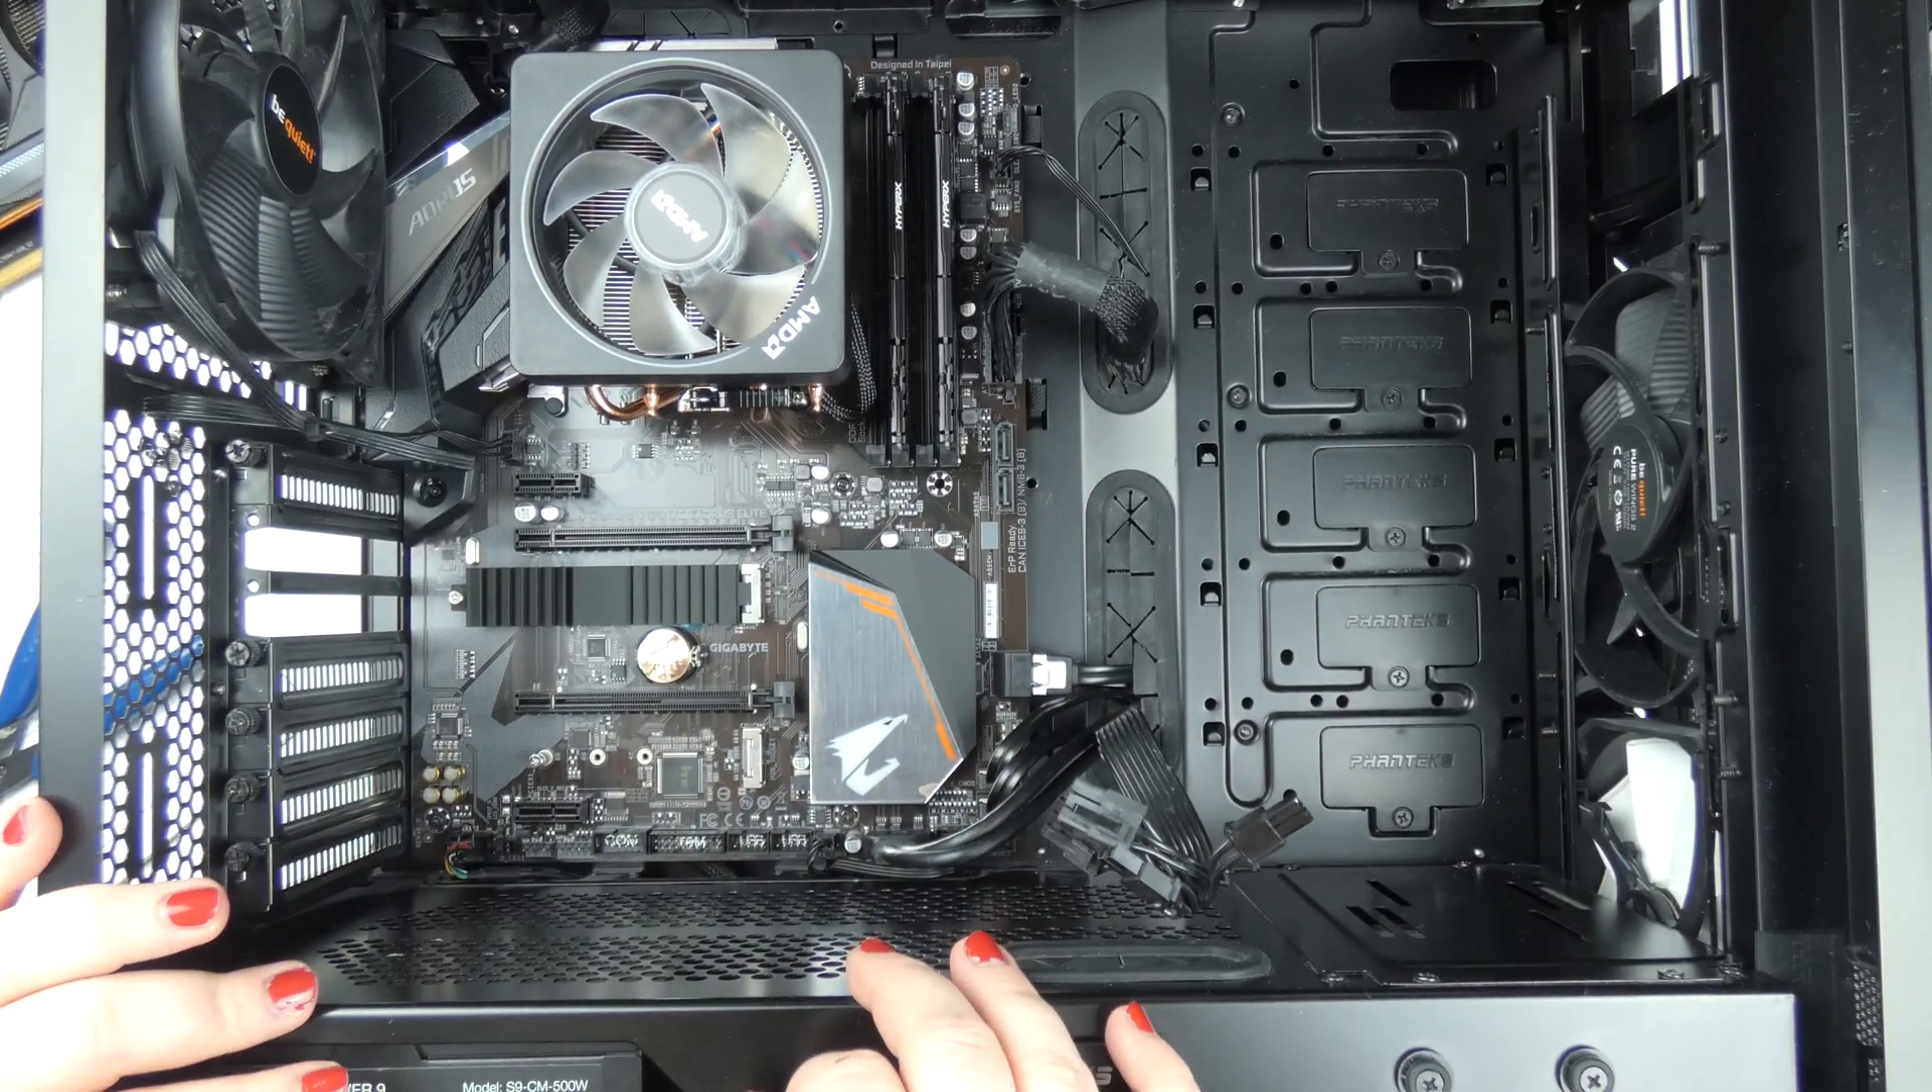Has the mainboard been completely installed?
Yes.